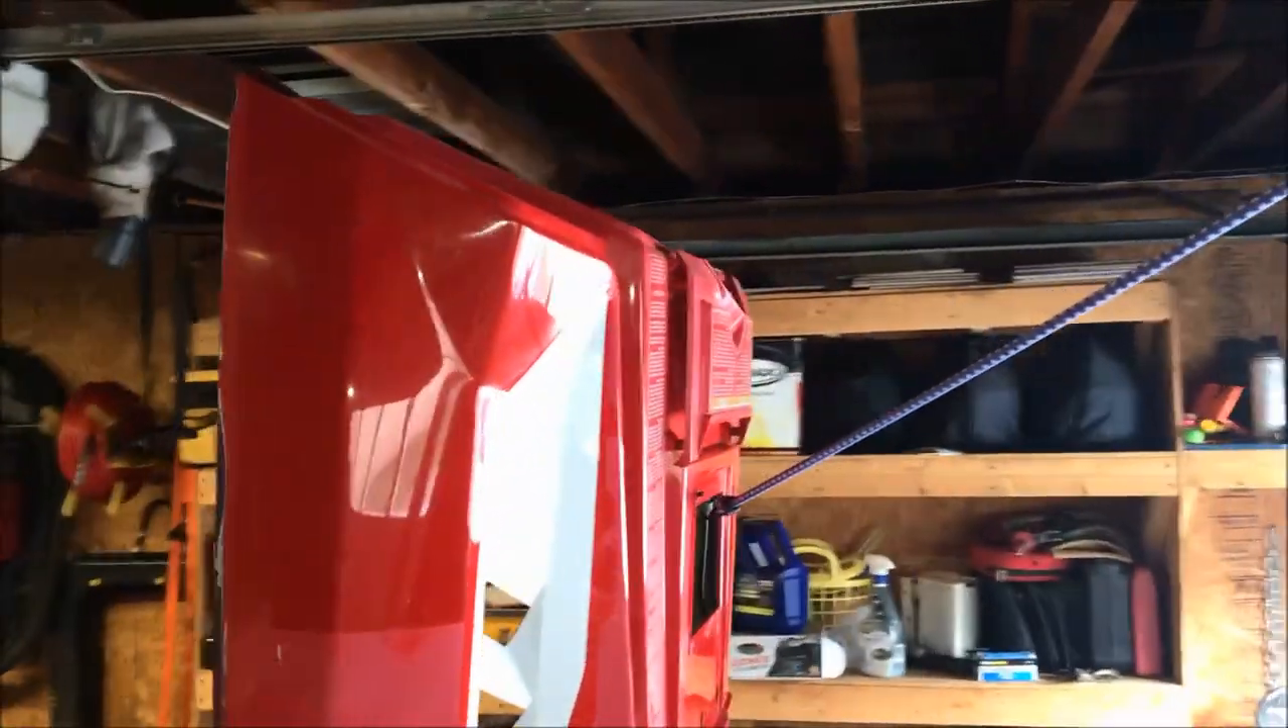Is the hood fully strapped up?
Yes.